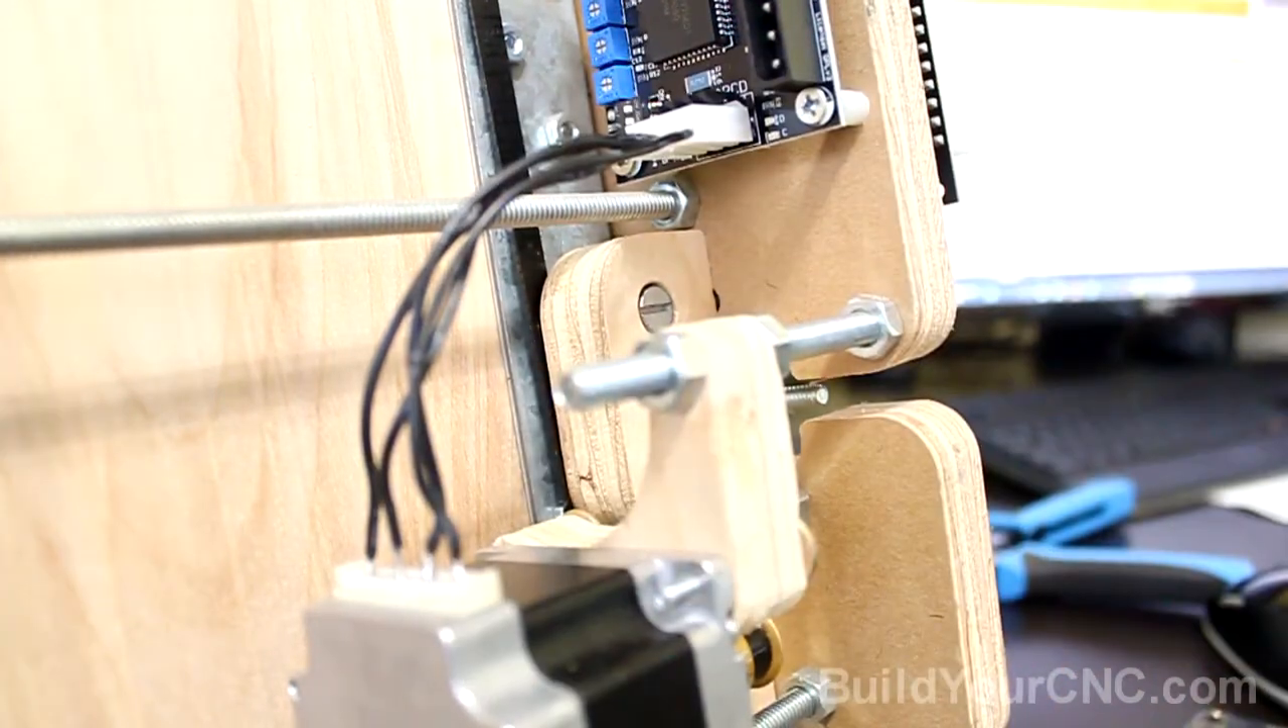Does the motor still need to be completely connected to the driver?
No.